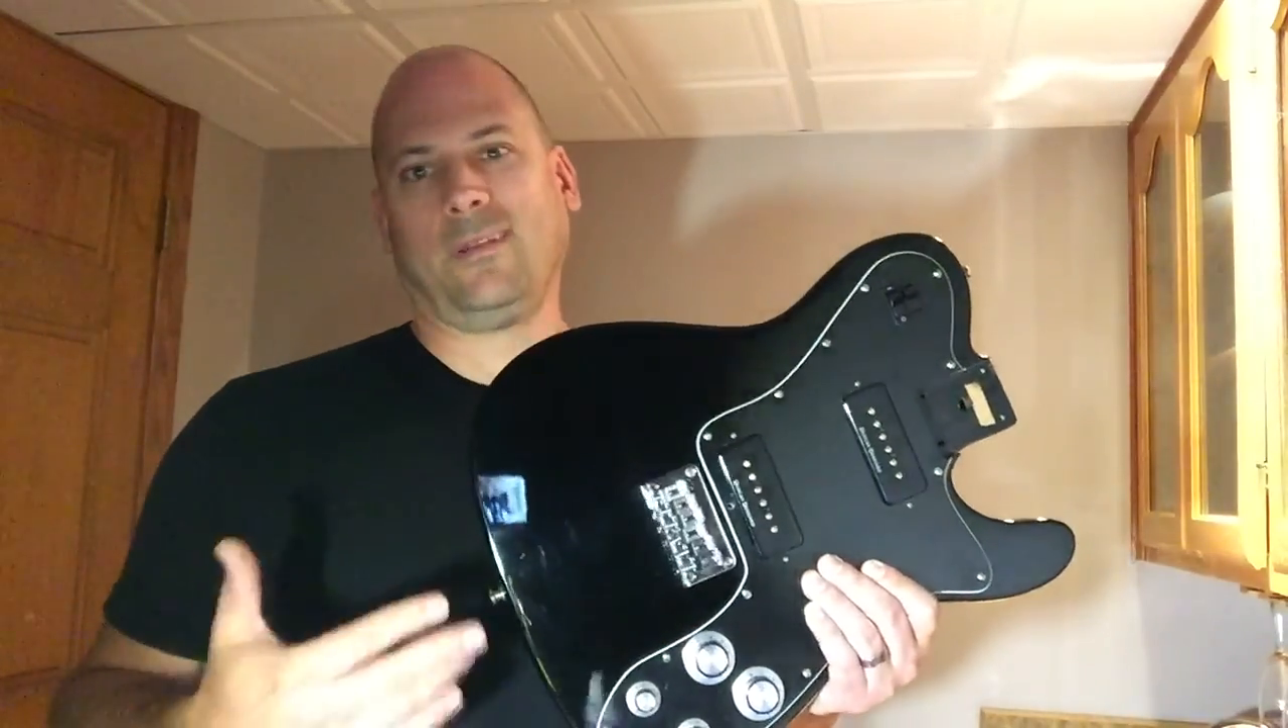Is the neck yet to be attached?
Yes.